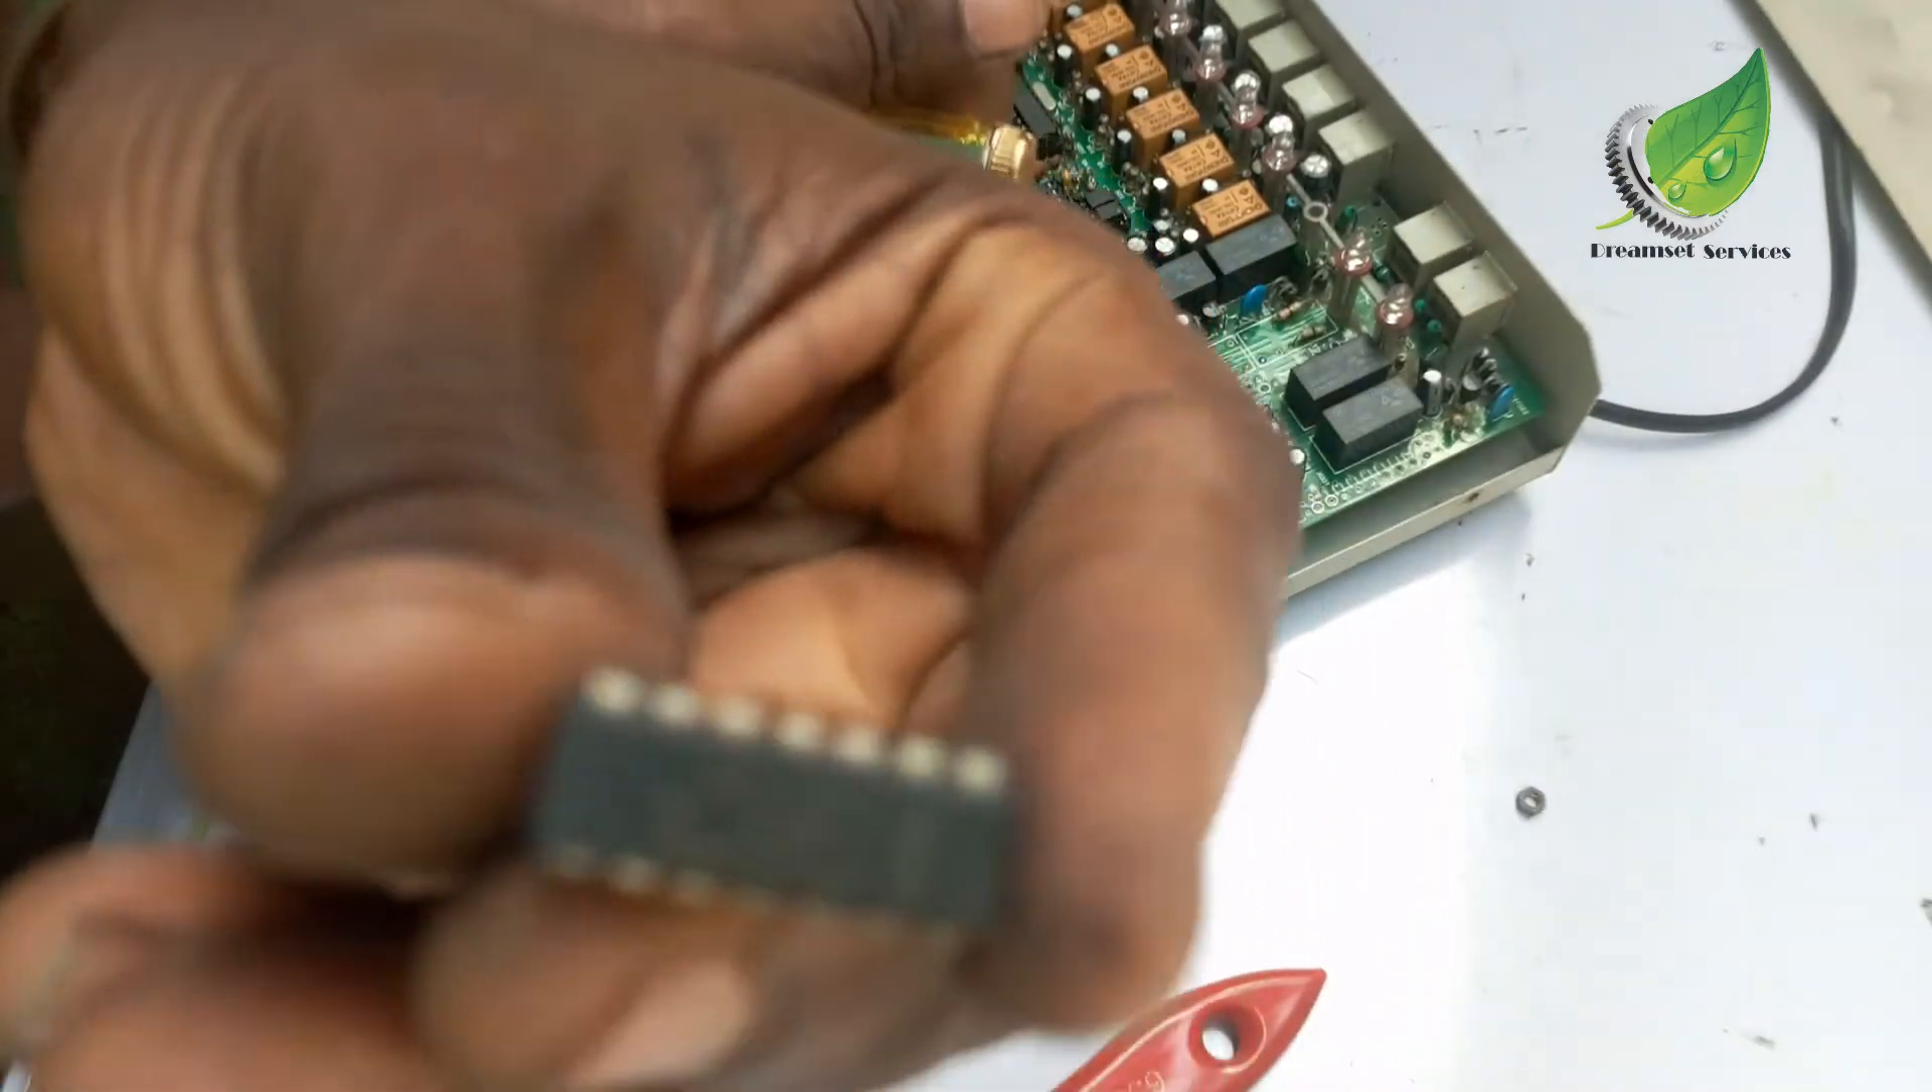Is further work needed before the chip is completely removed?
No.